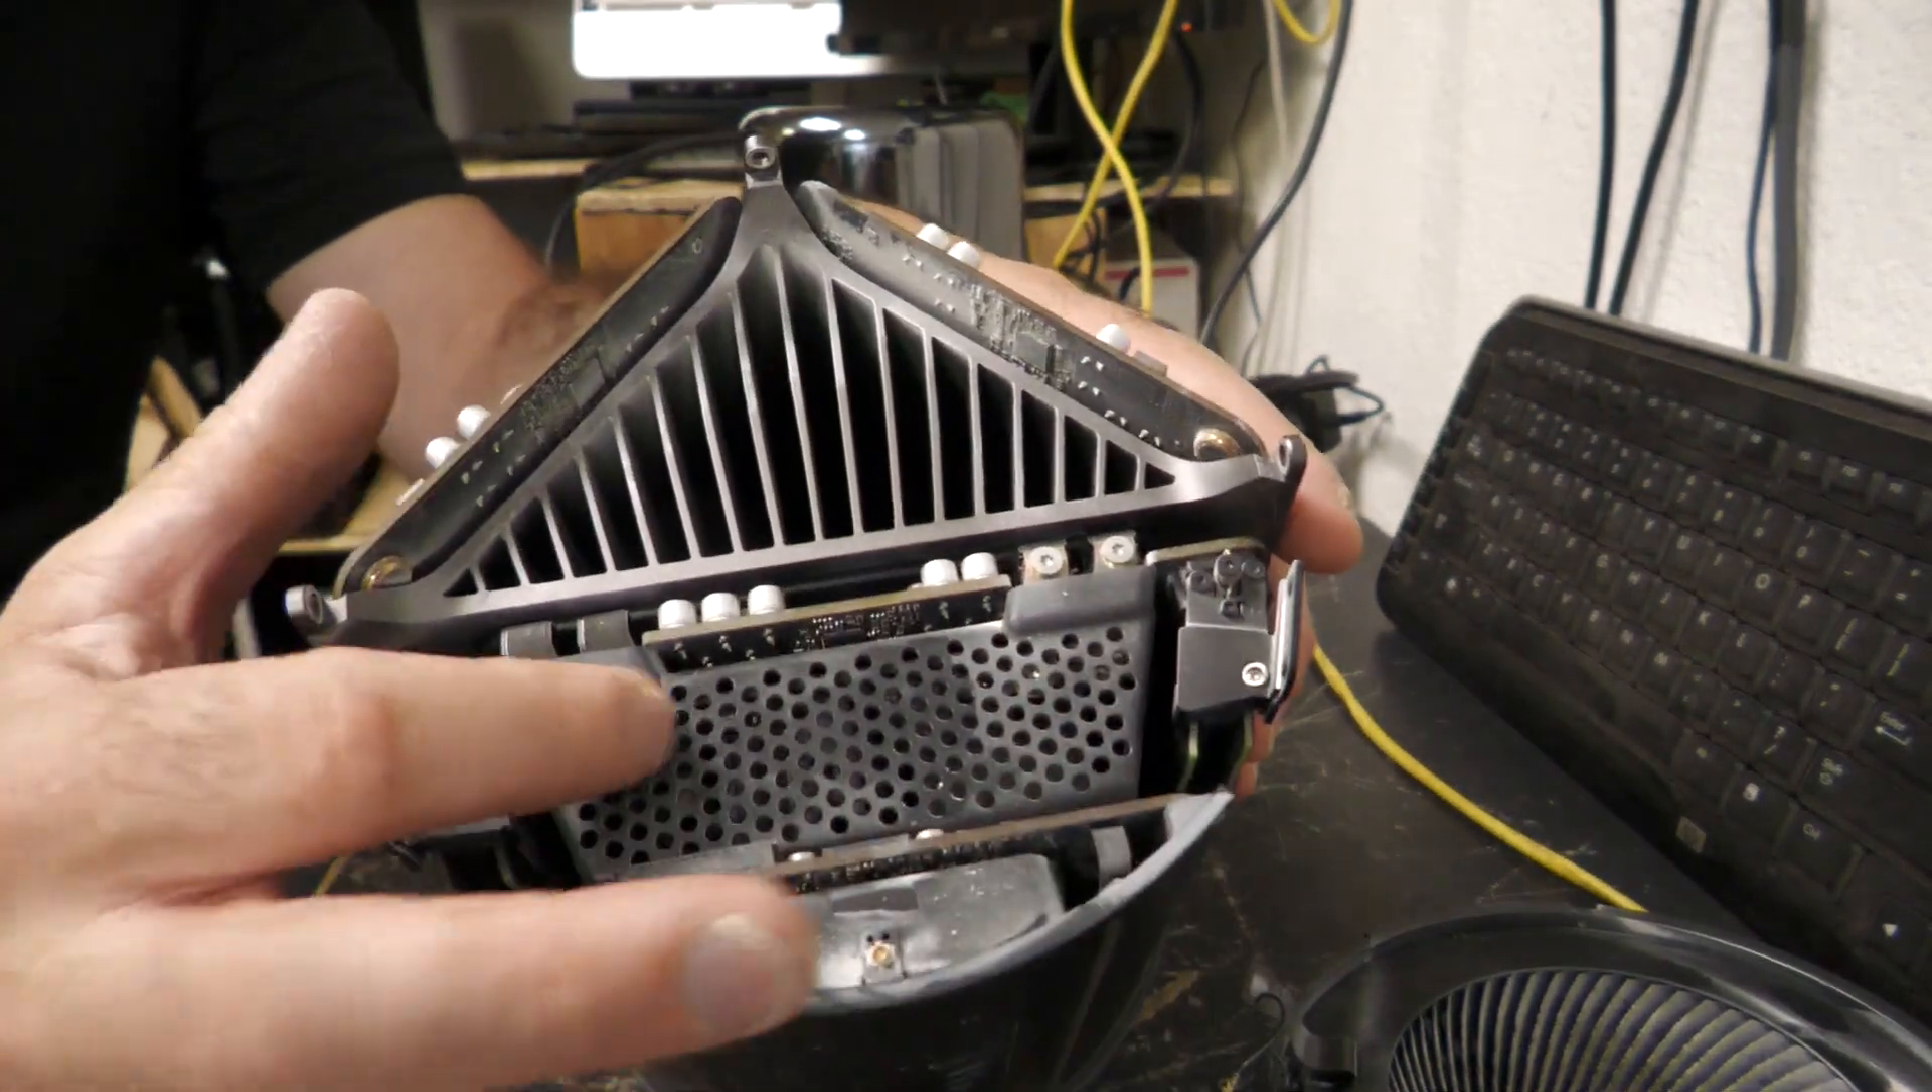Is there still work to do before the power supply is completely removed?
Yes.